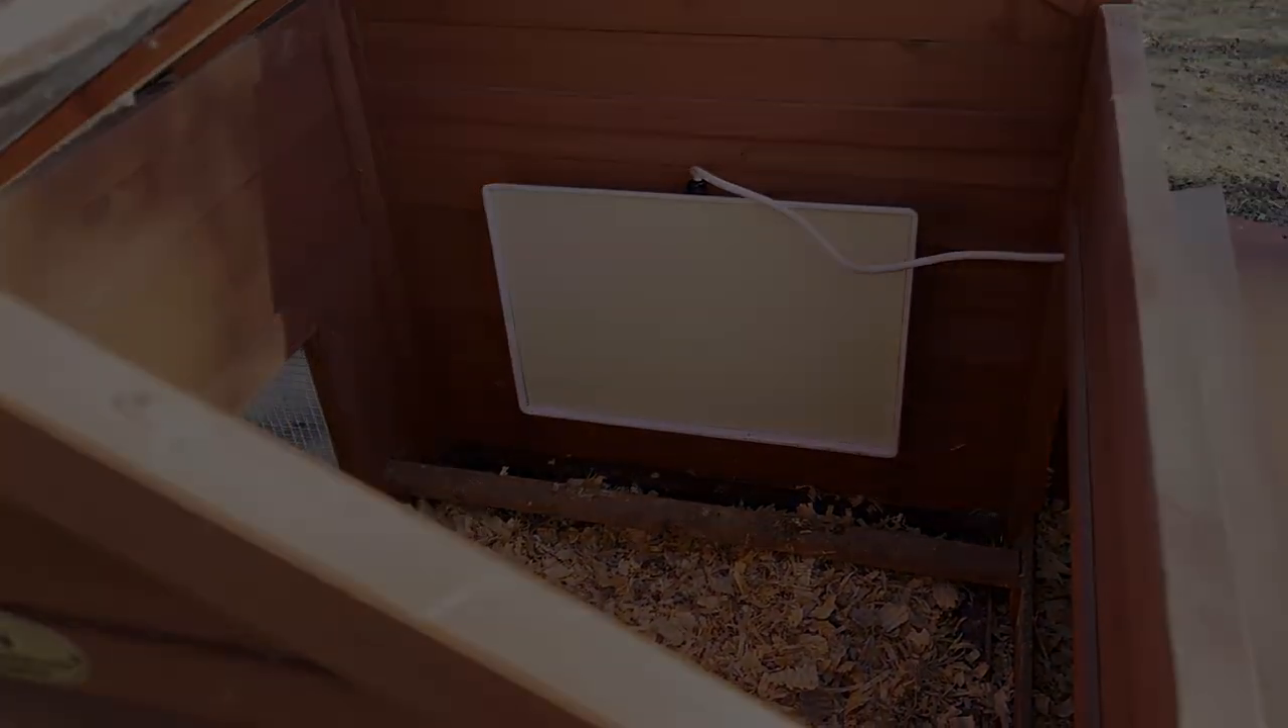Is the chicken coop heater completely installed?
Yes.